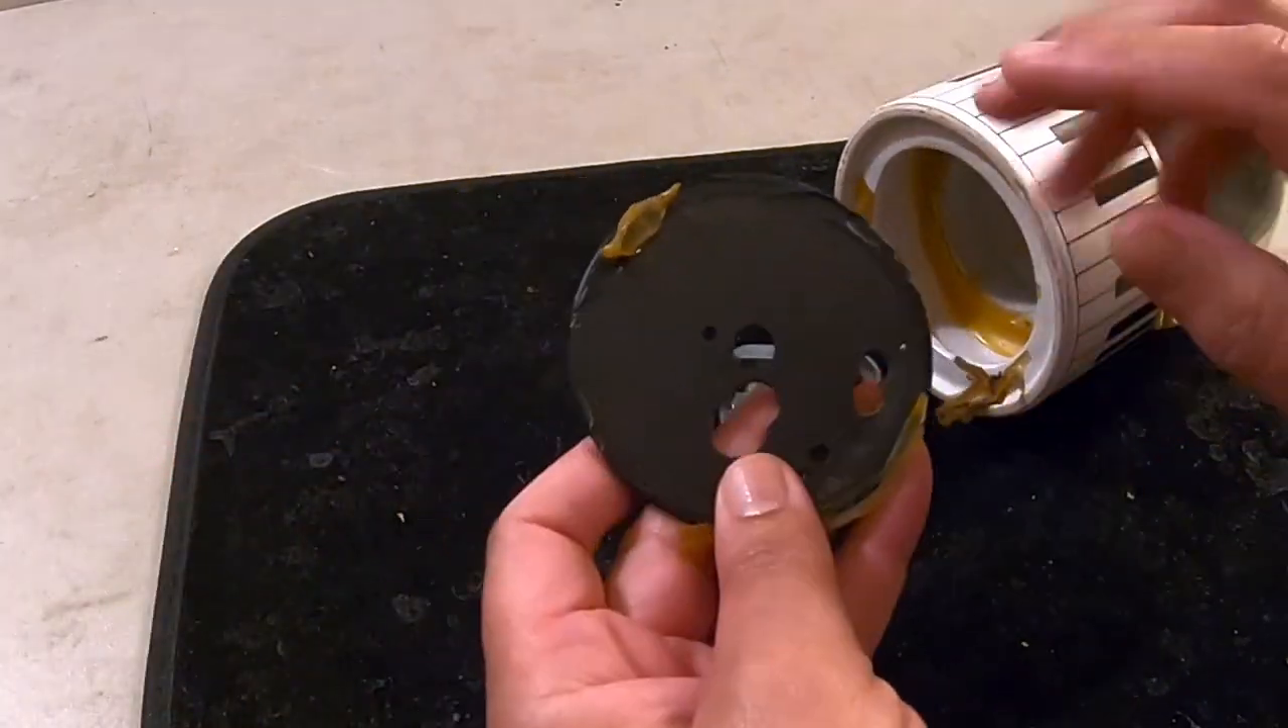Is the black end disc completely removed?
Yes.